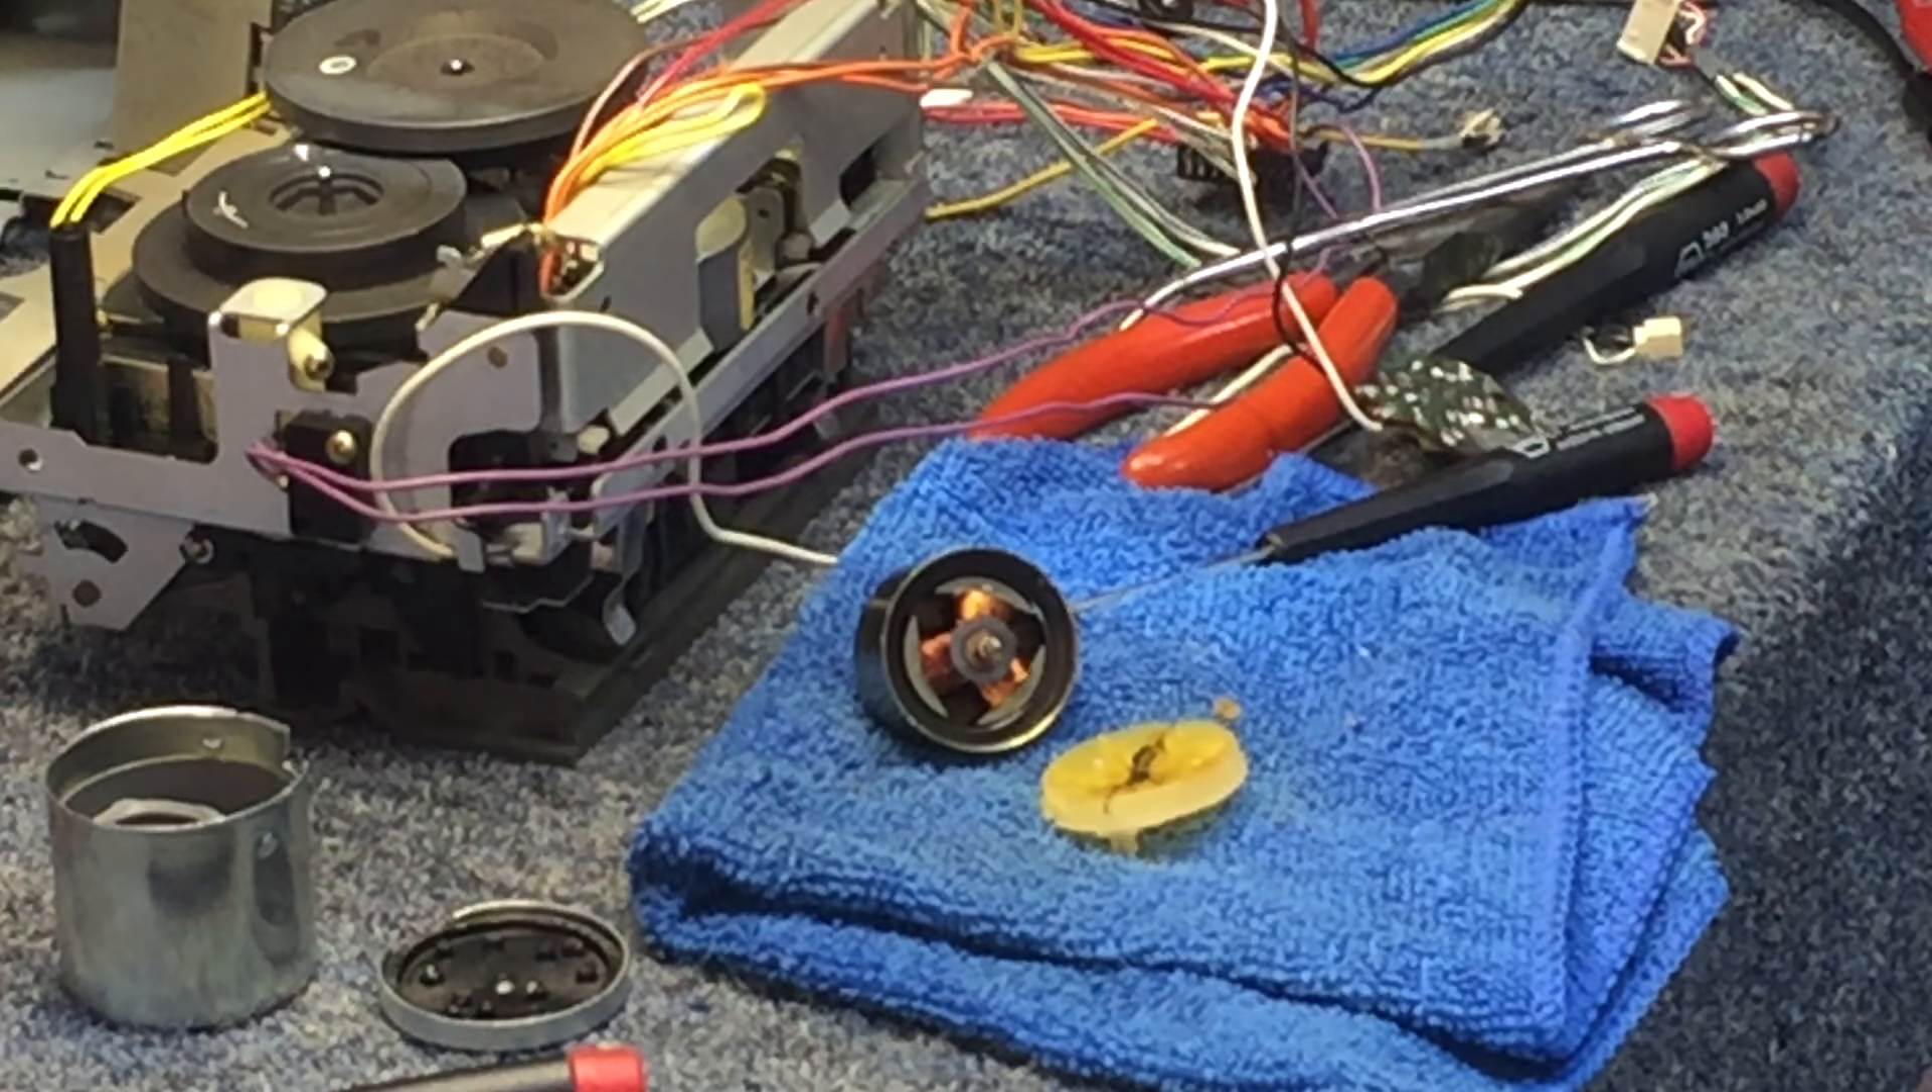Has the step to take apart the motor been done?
Yes.